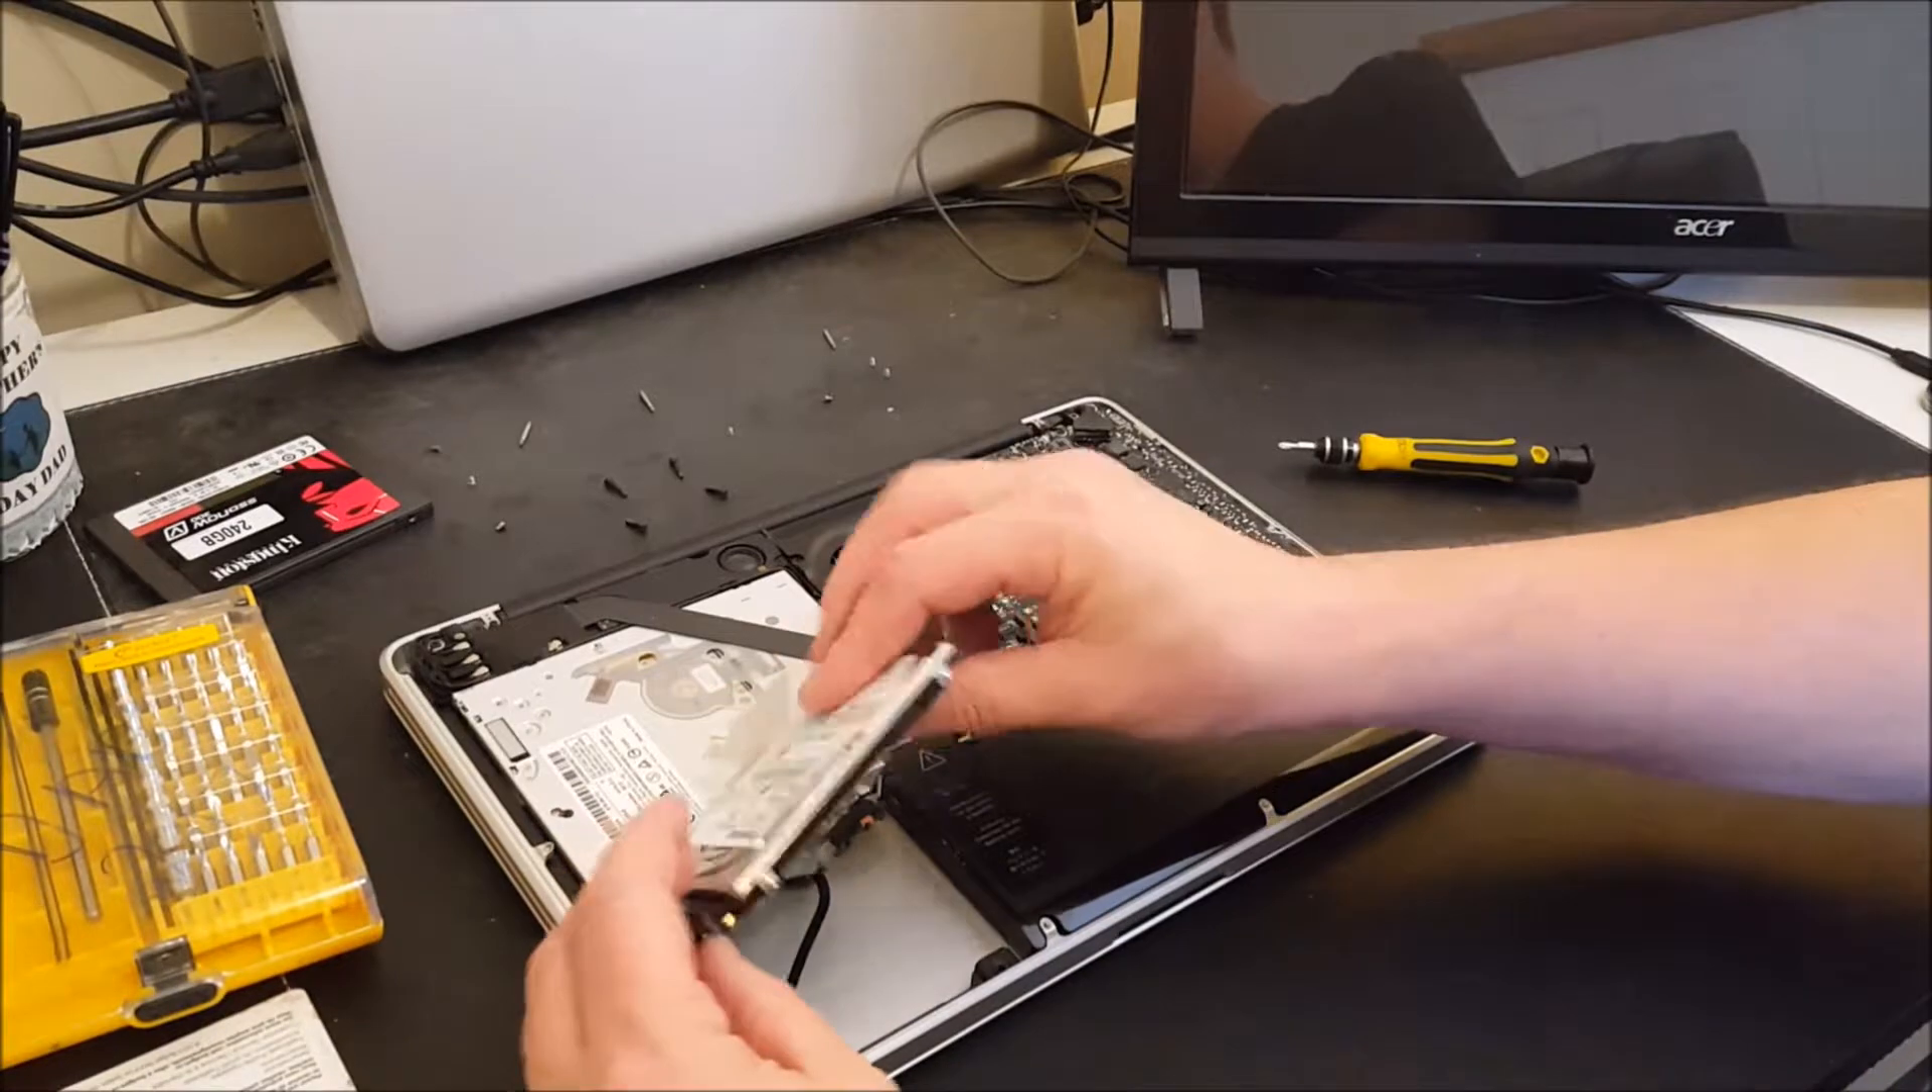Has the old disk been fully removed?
No.